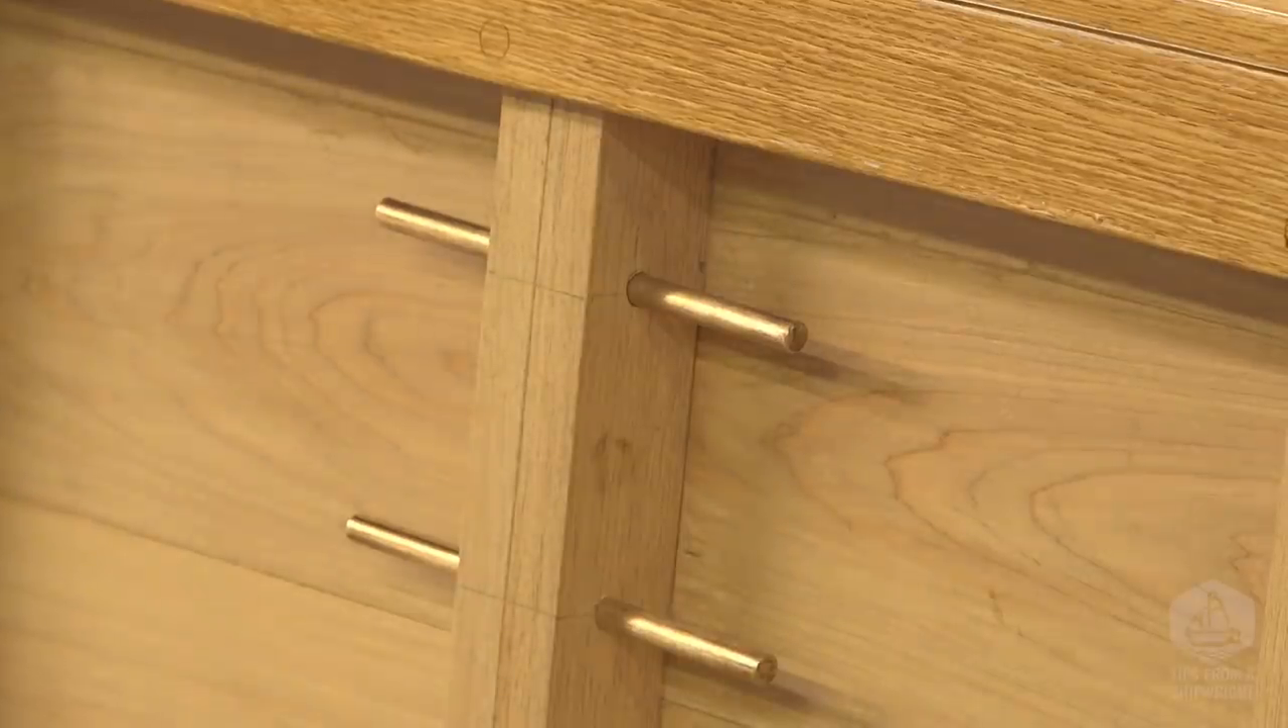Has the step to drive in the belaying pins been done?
Yes.